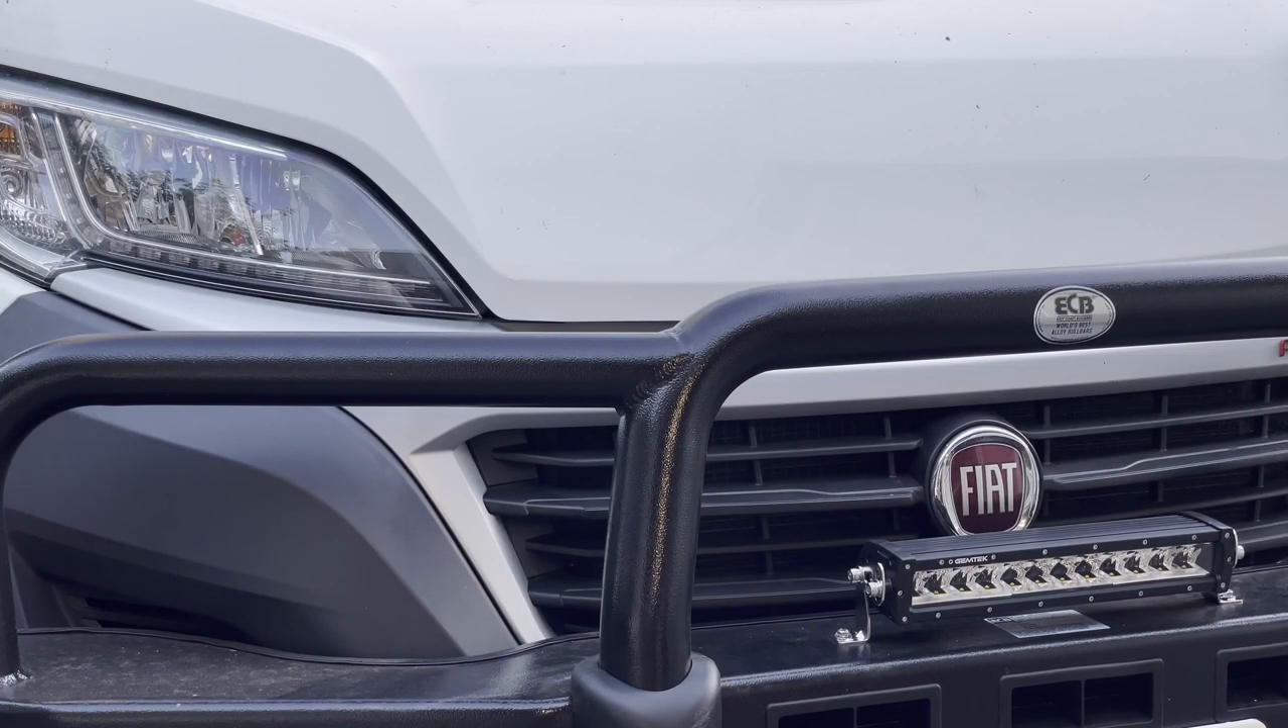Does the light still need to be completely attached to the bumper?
No.